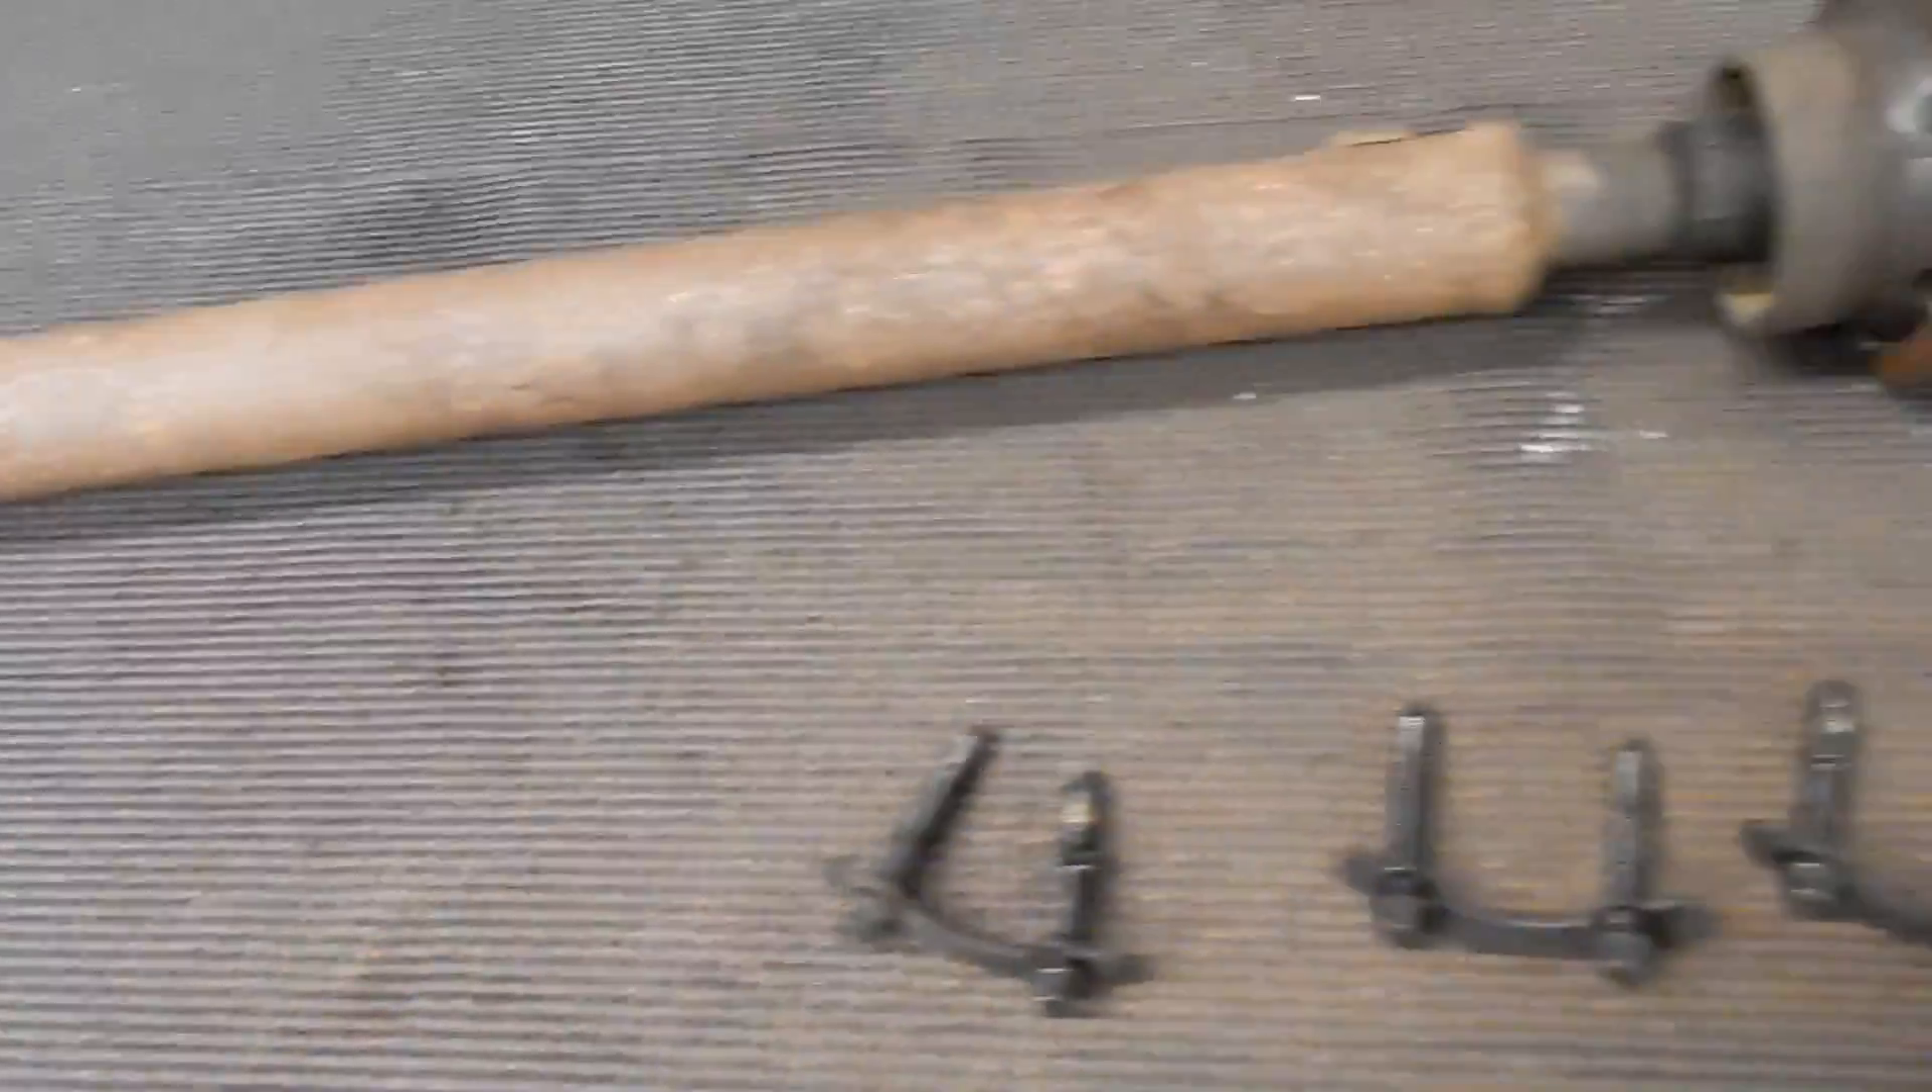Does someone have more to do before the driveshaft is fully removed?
No.